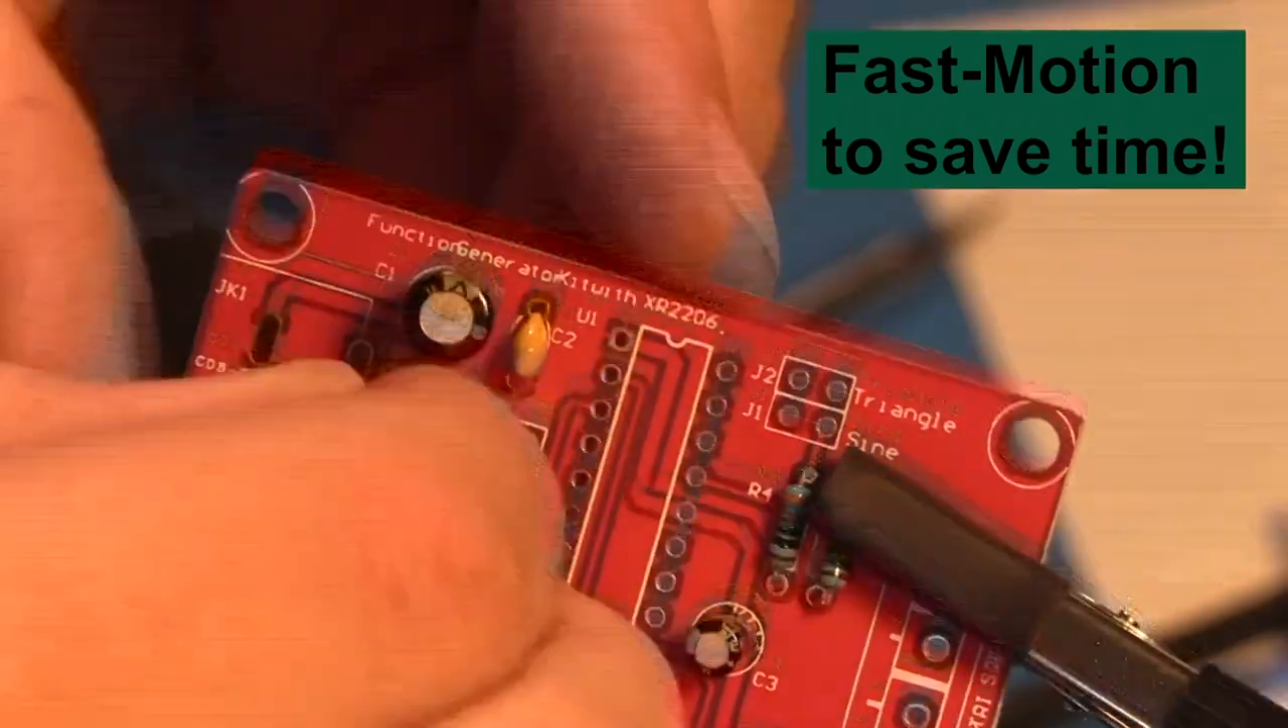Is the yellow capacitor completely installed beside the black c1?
Yes.